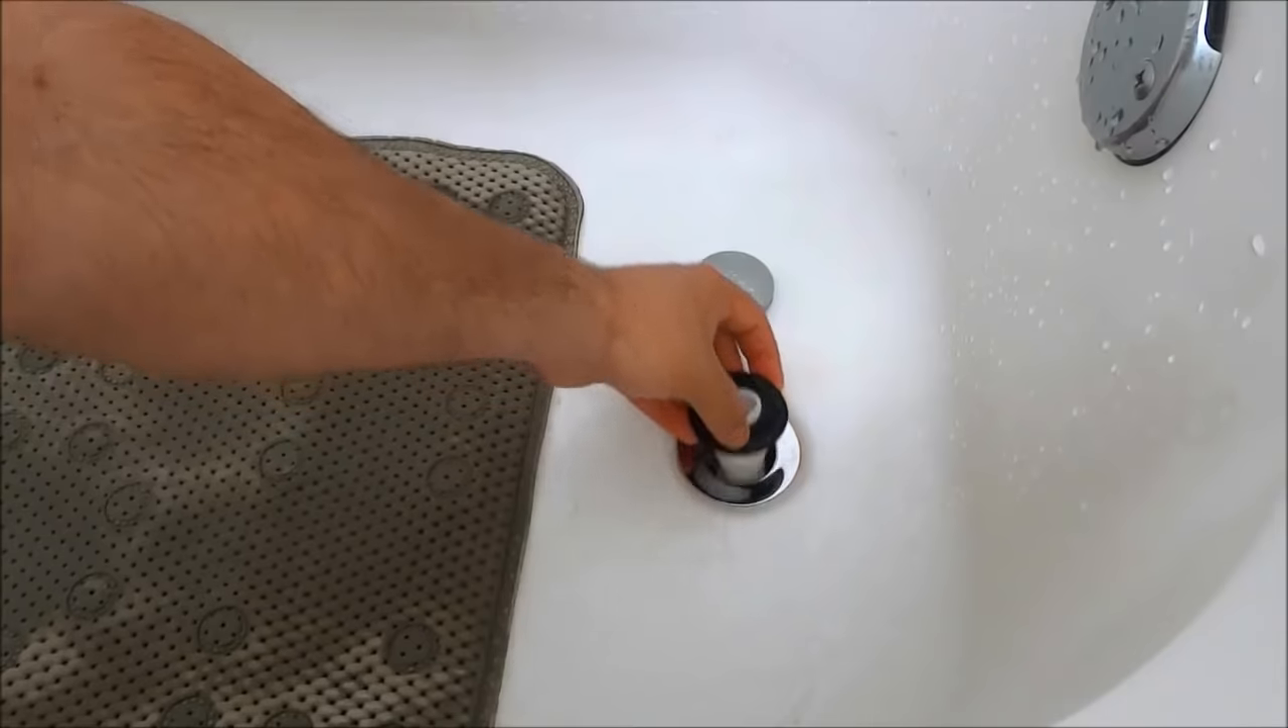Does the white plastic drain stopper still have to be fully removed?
Yes.